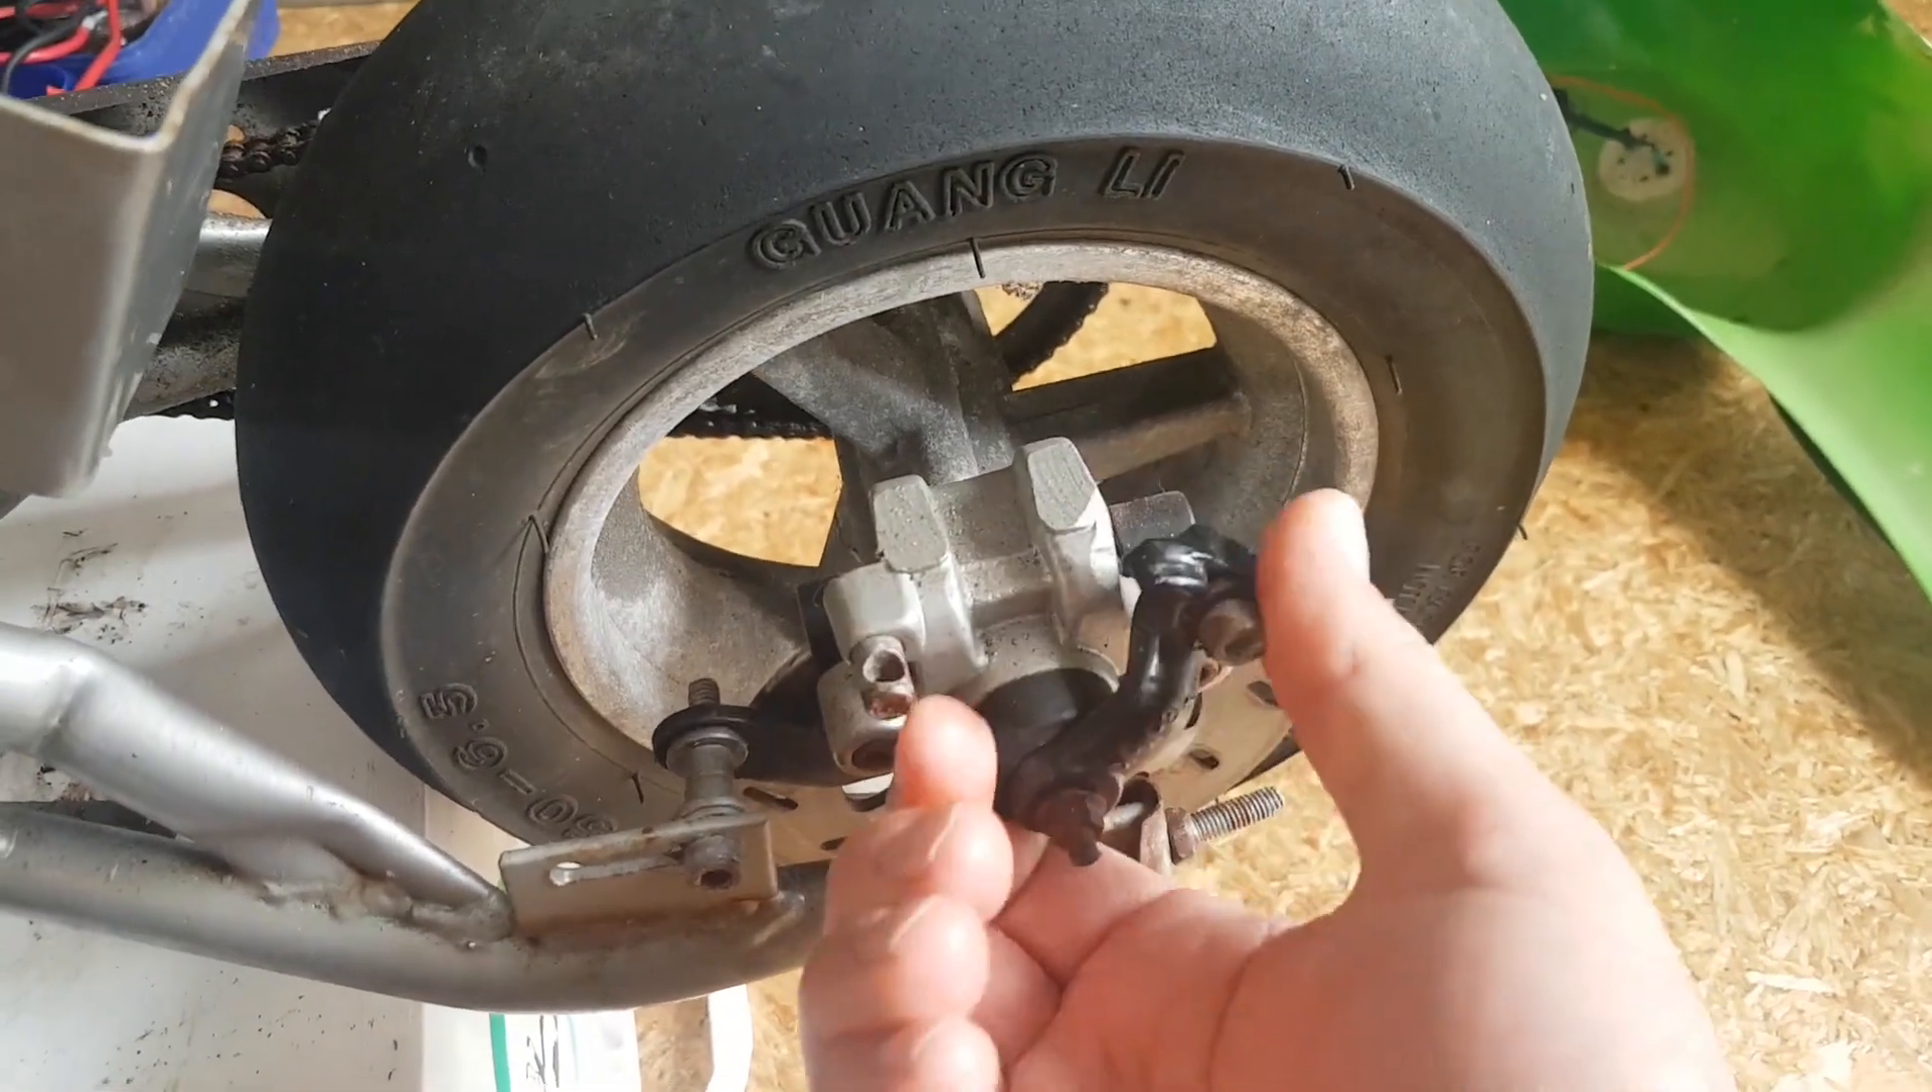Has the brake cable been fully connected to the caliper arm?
No.